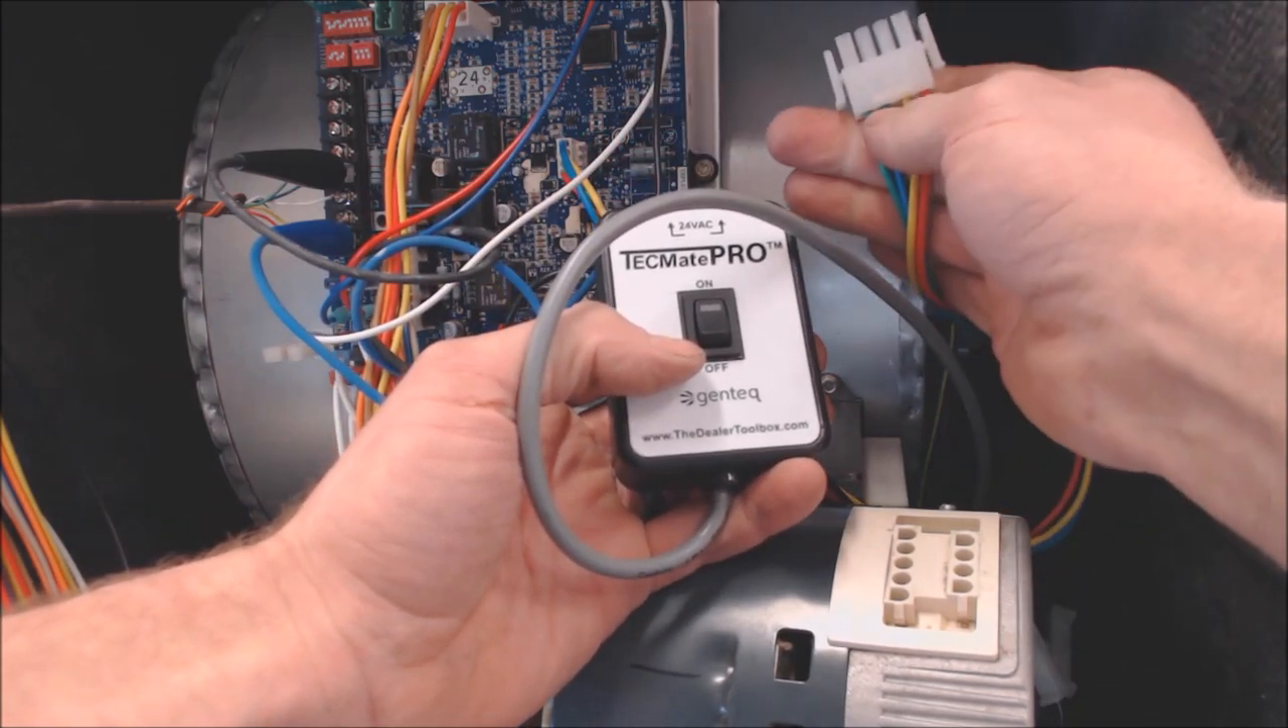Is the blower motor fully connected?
No.